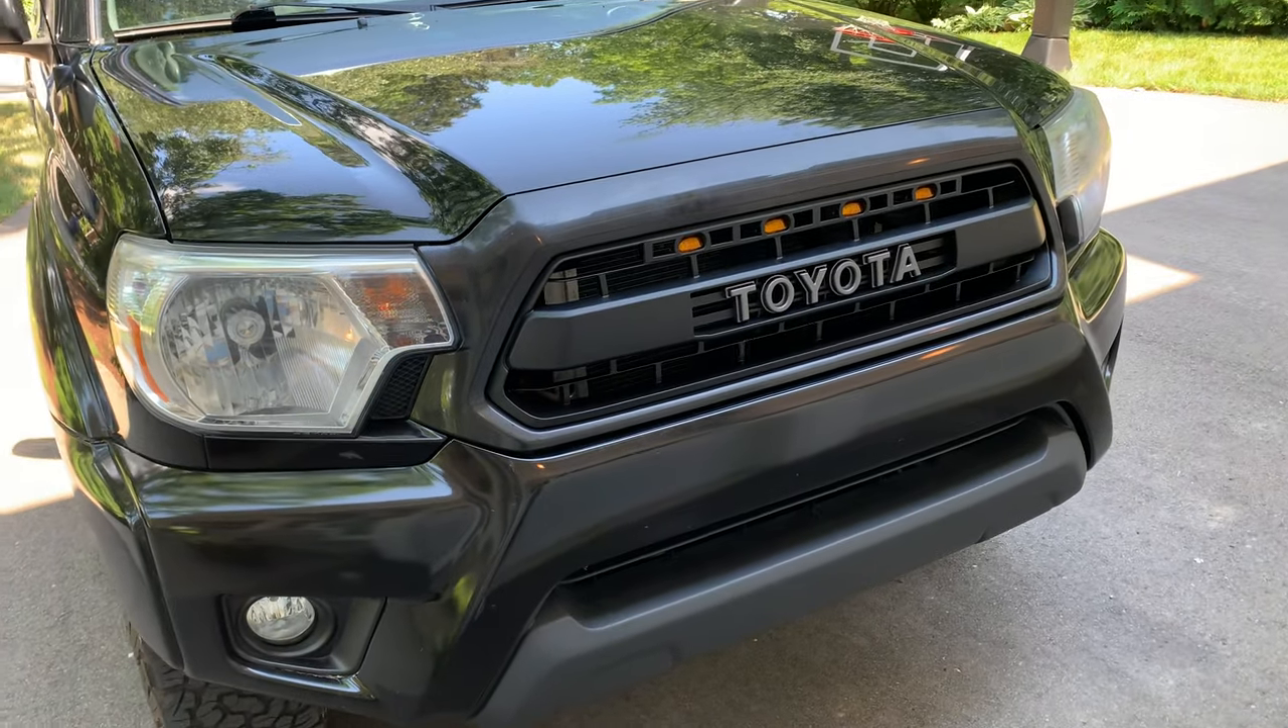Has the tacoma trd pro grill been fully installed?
Yes.